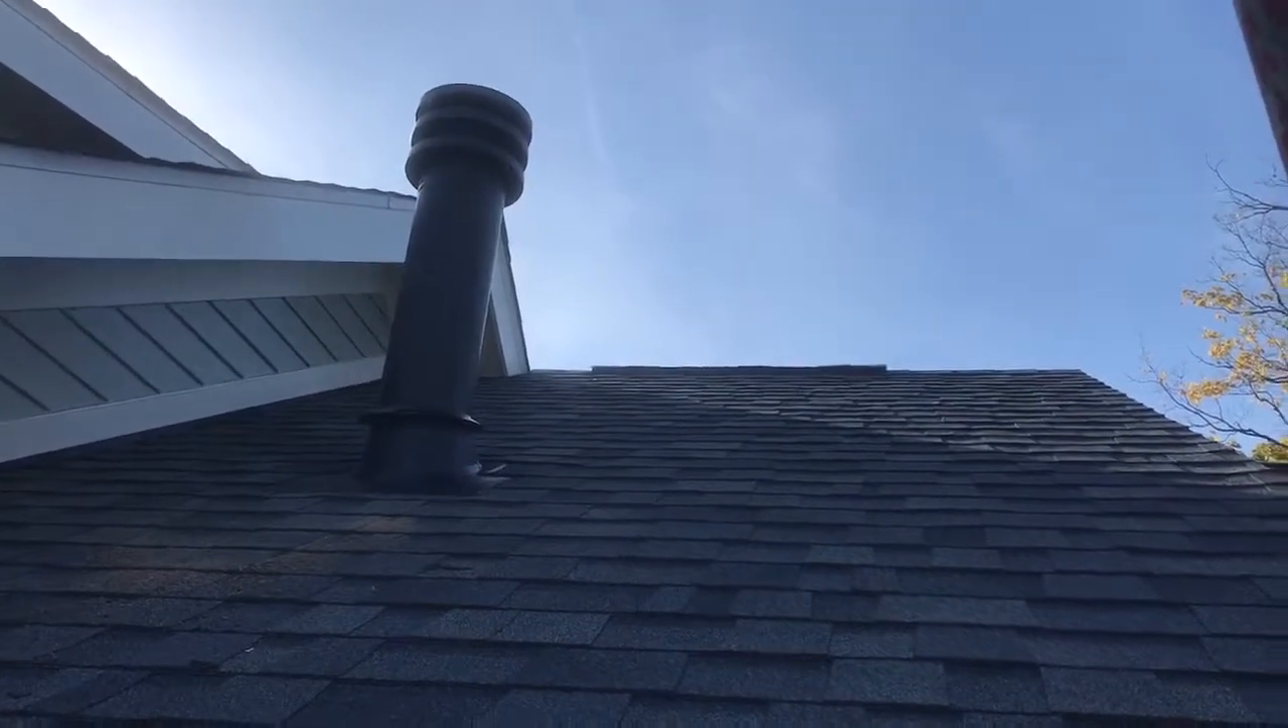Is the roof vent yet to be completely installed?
No.